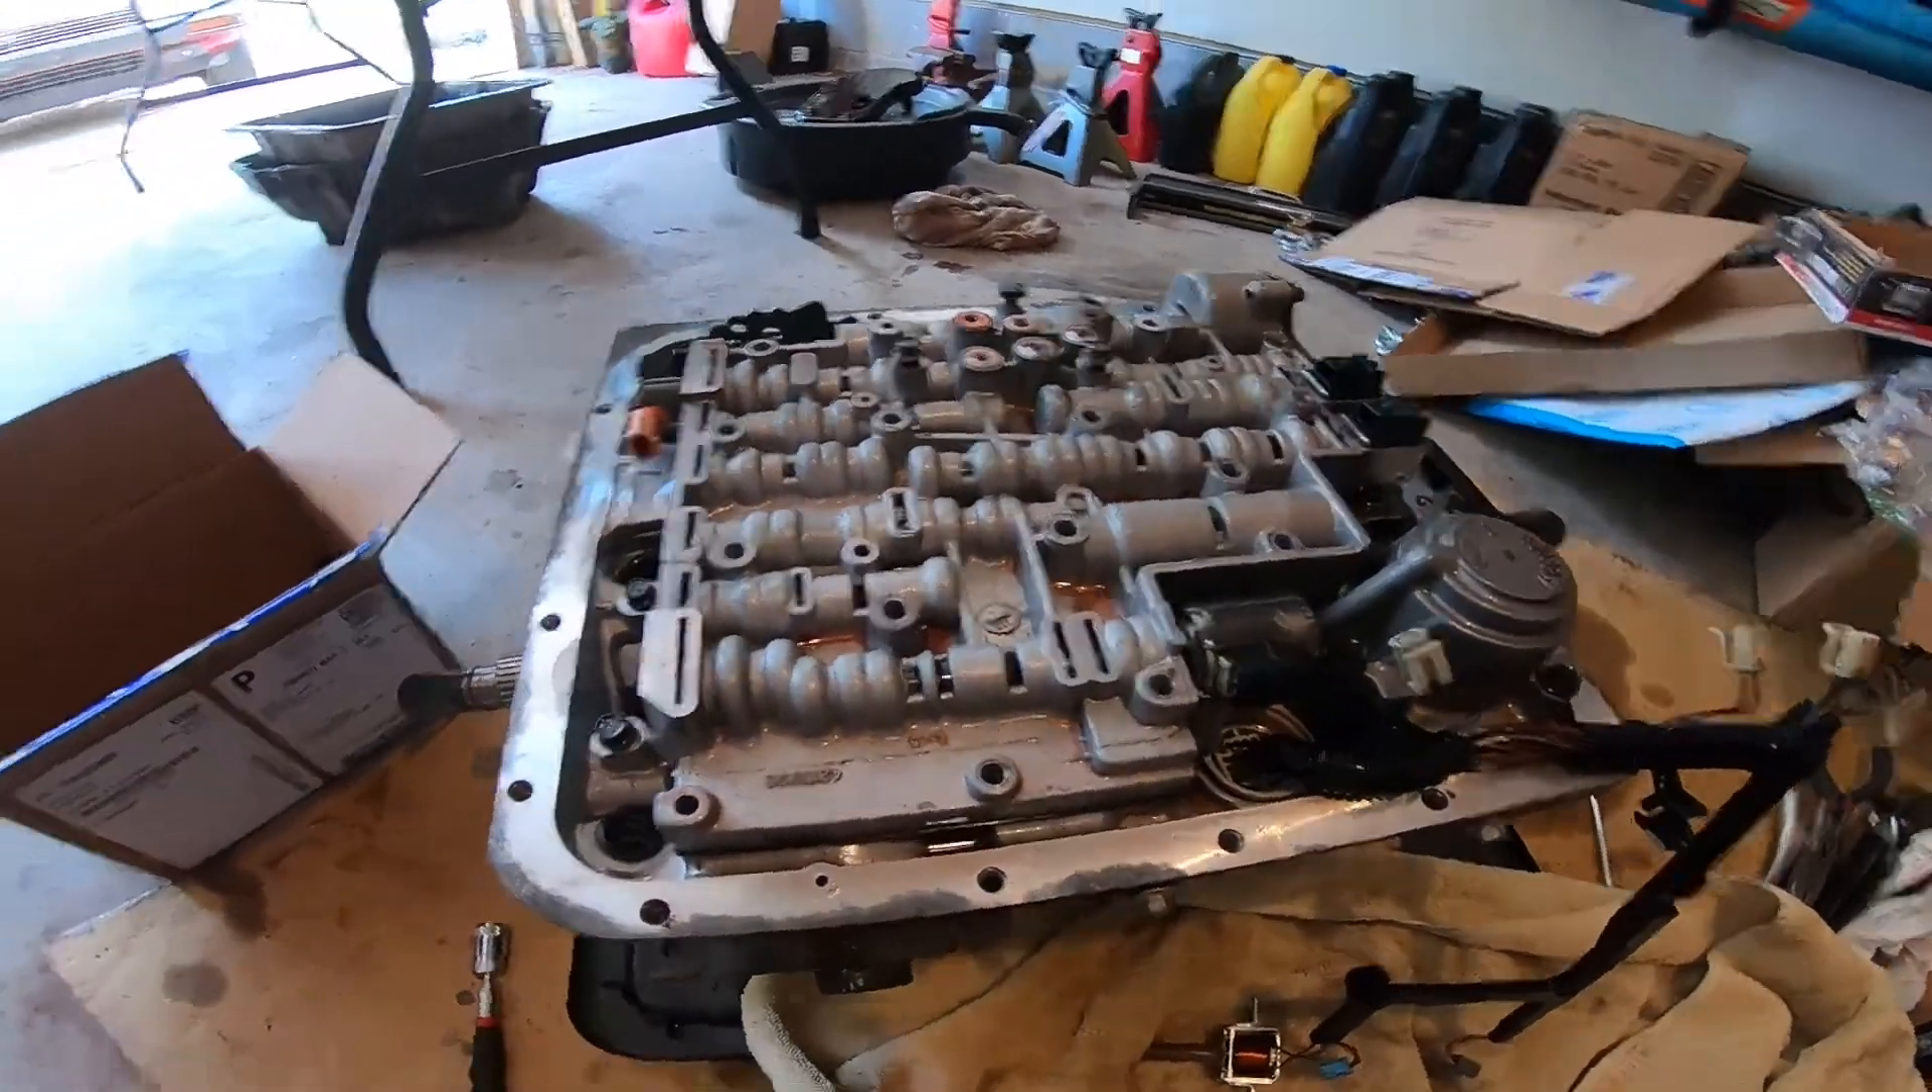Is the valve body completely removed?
No.